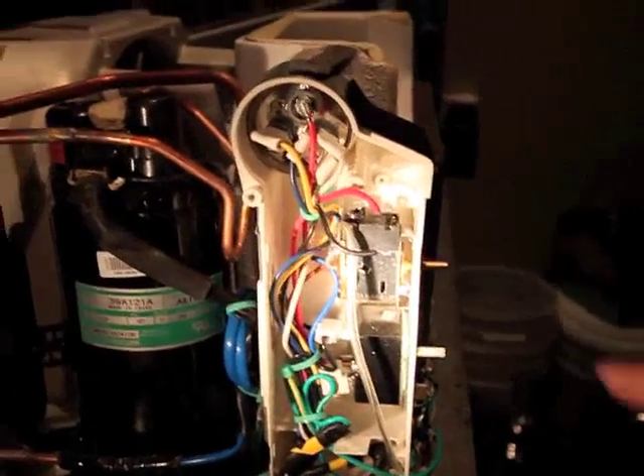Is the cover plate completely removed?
Yes.